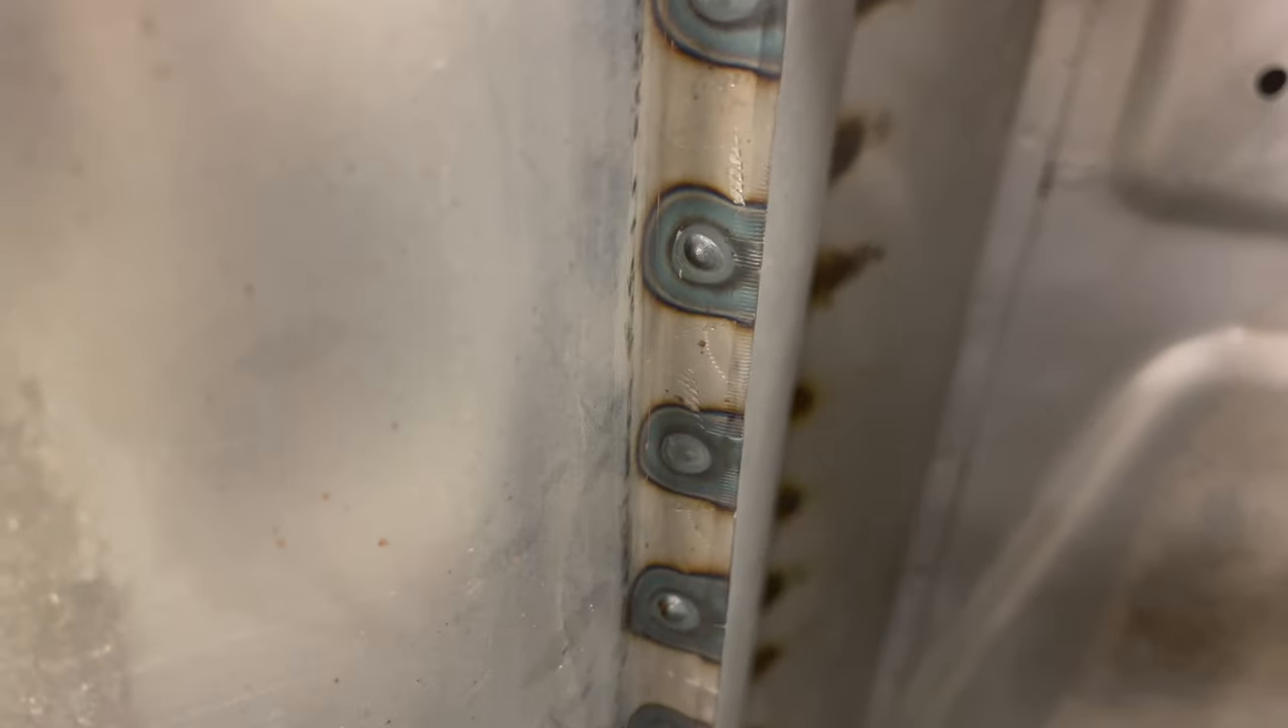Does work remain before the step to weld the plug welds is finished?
No.